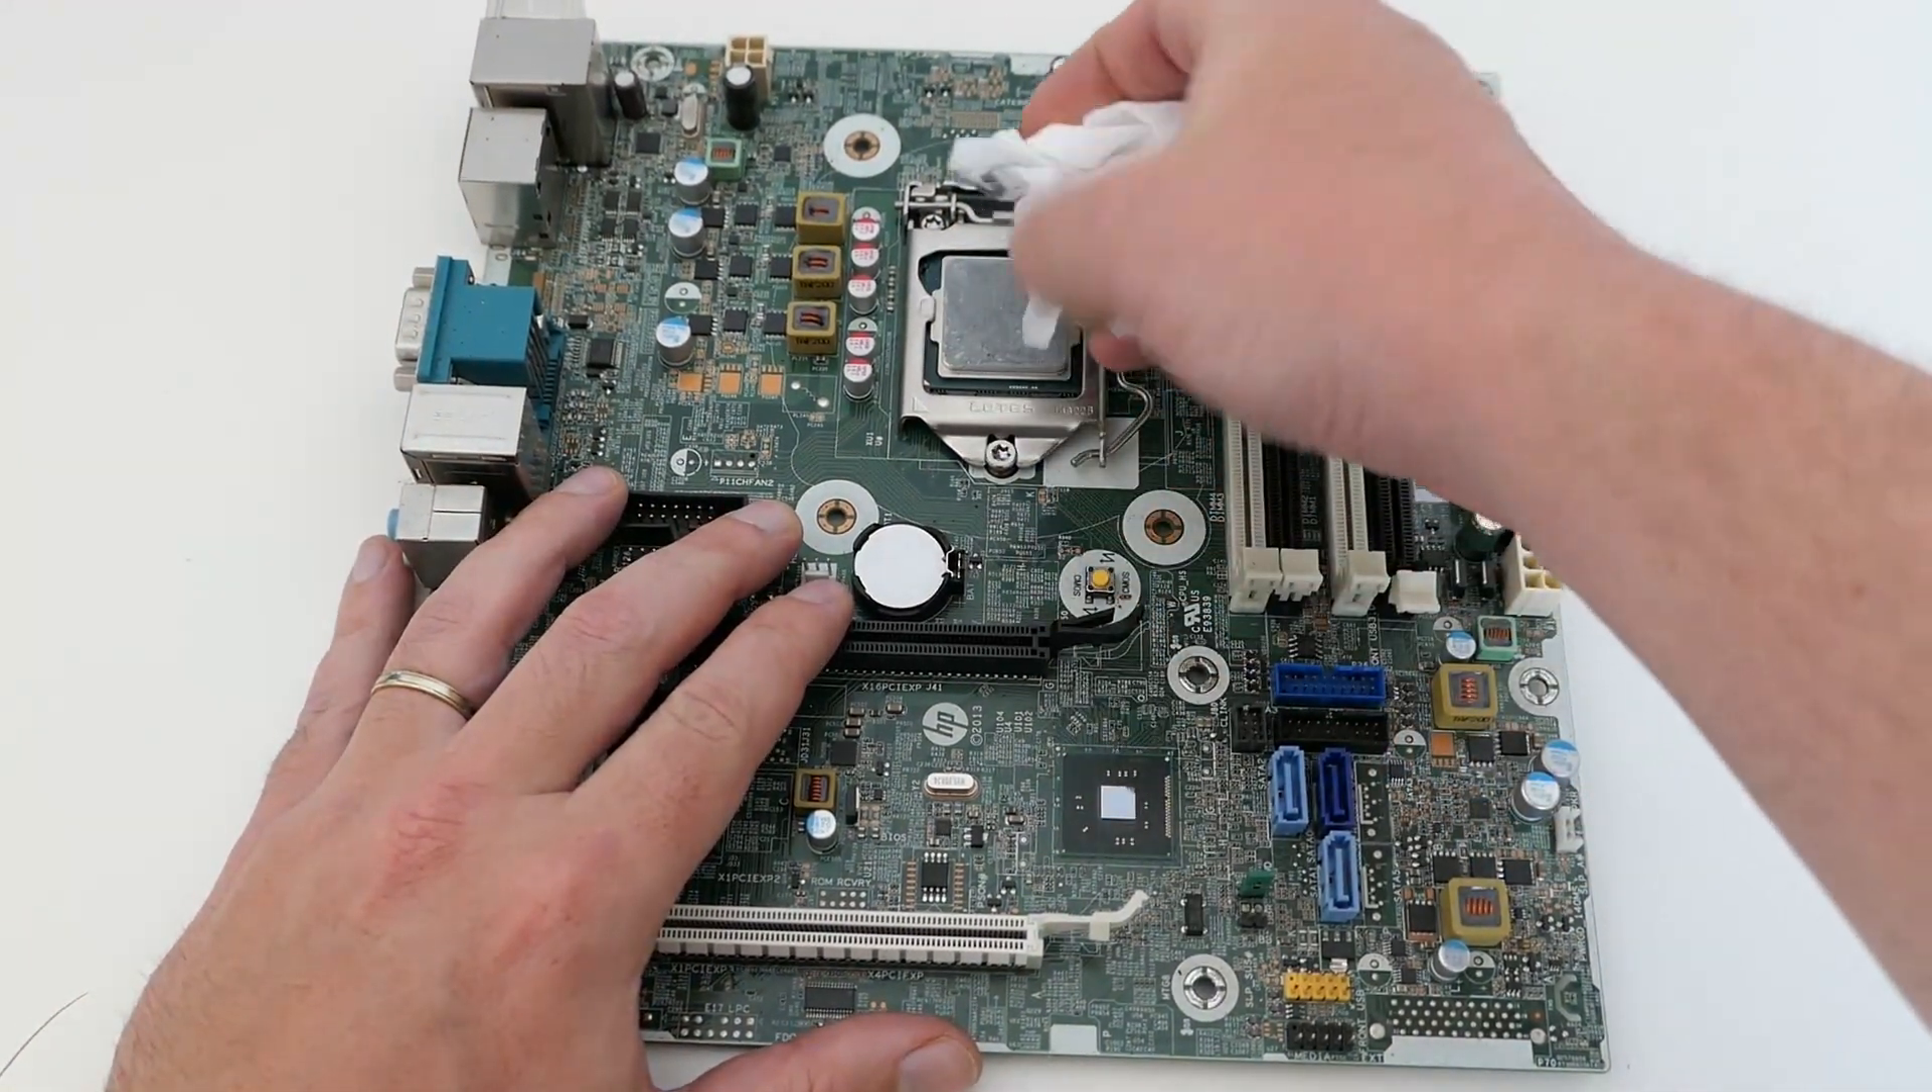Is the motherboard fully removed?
Yes.